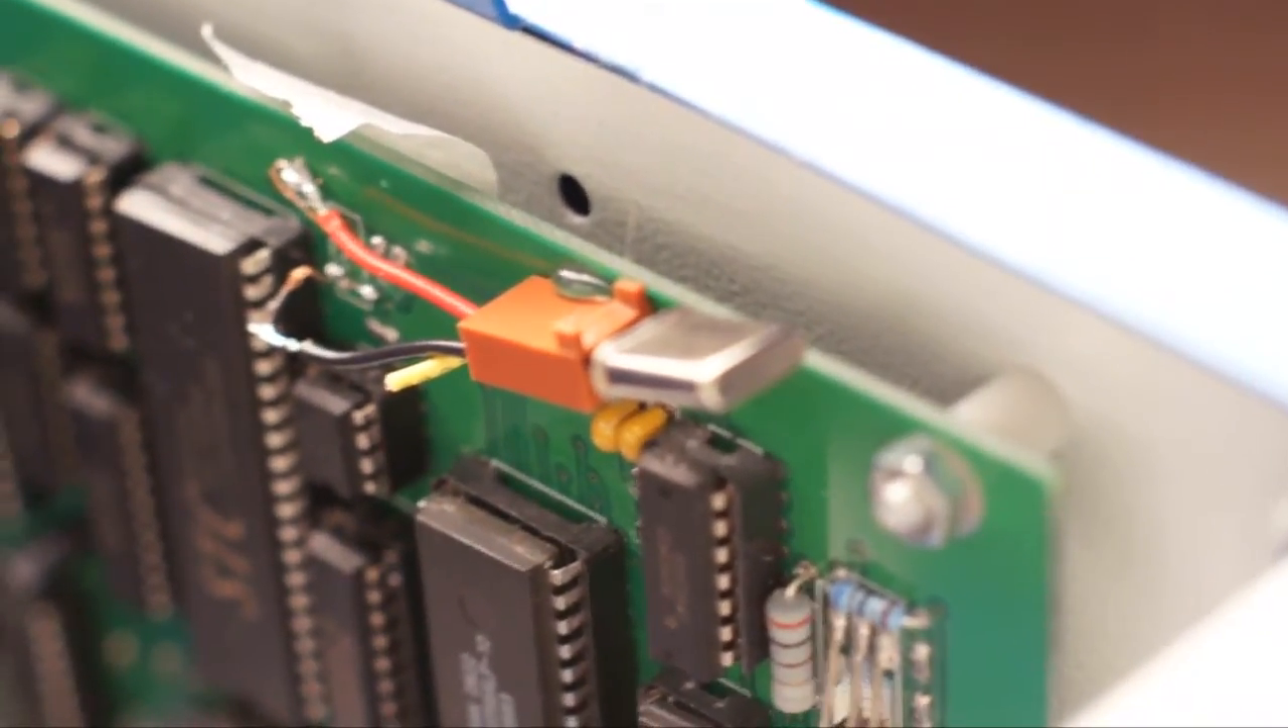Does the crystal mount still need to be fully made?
No.